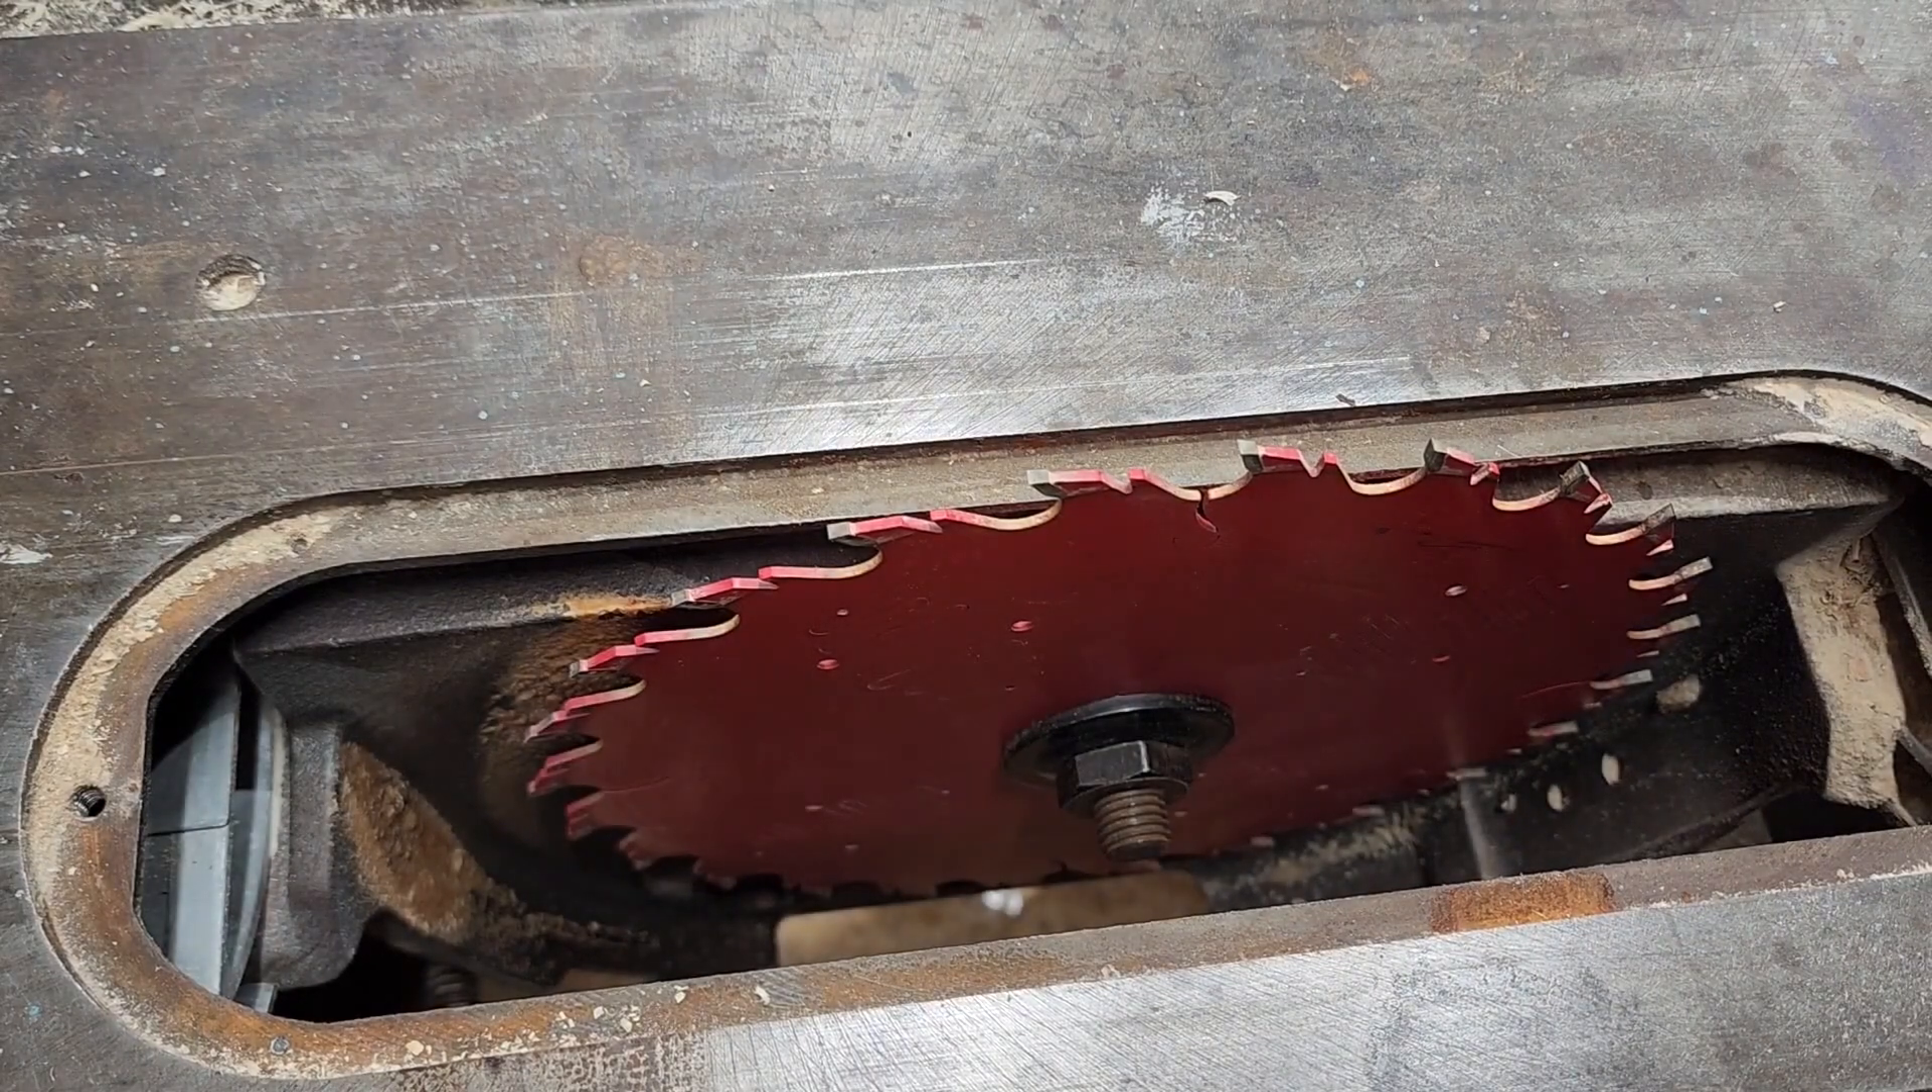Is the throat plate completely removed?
Yes.